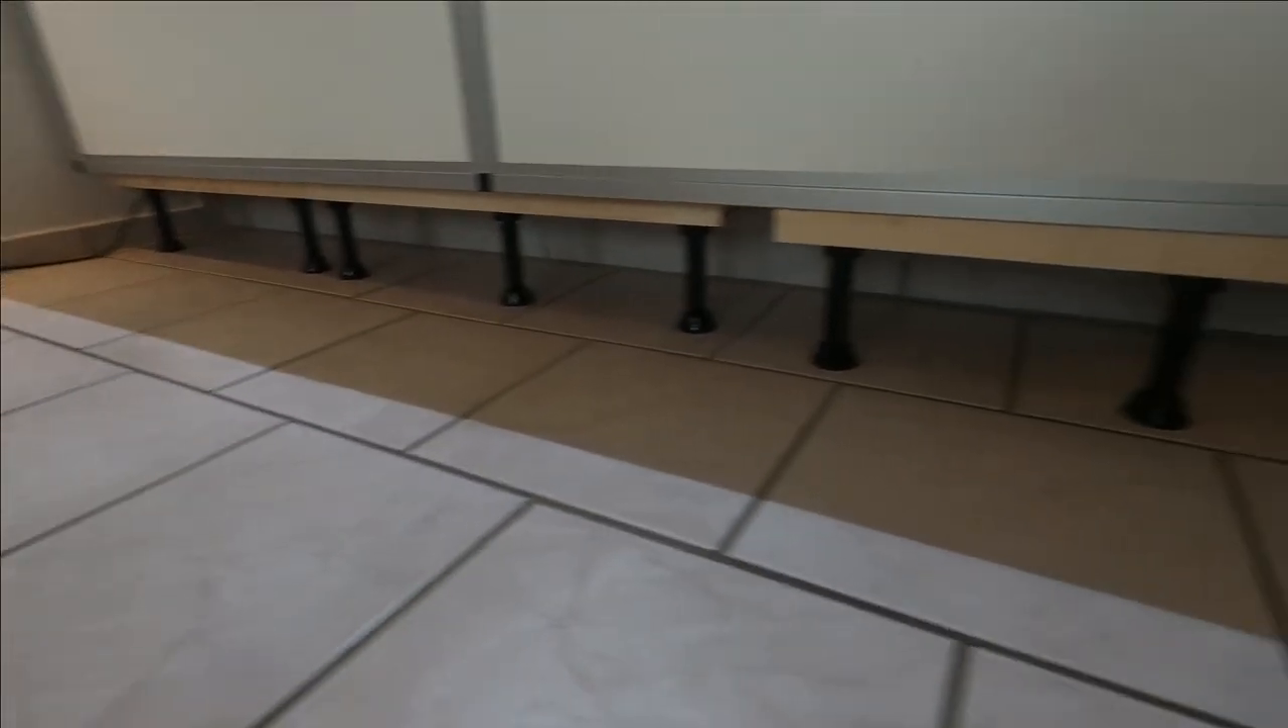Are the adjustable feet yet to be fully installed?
No.